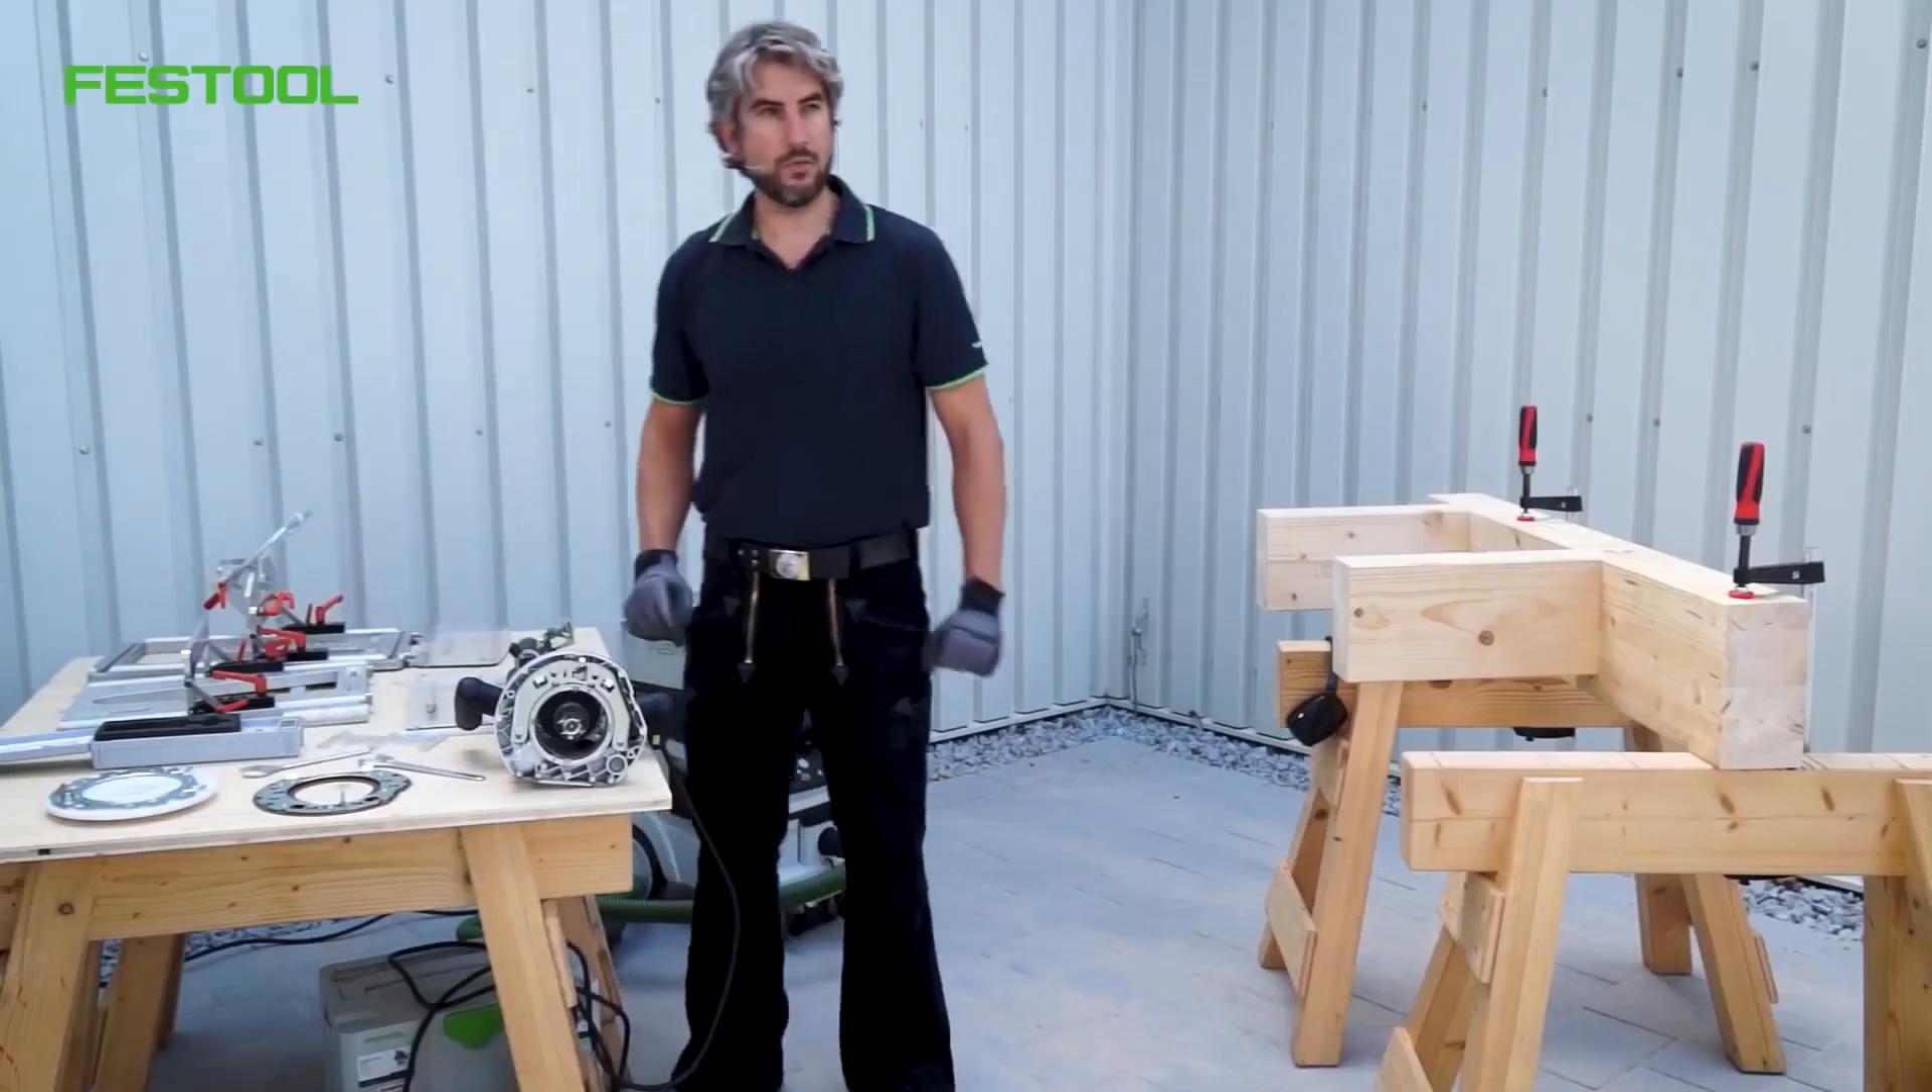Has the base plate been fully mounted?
No.